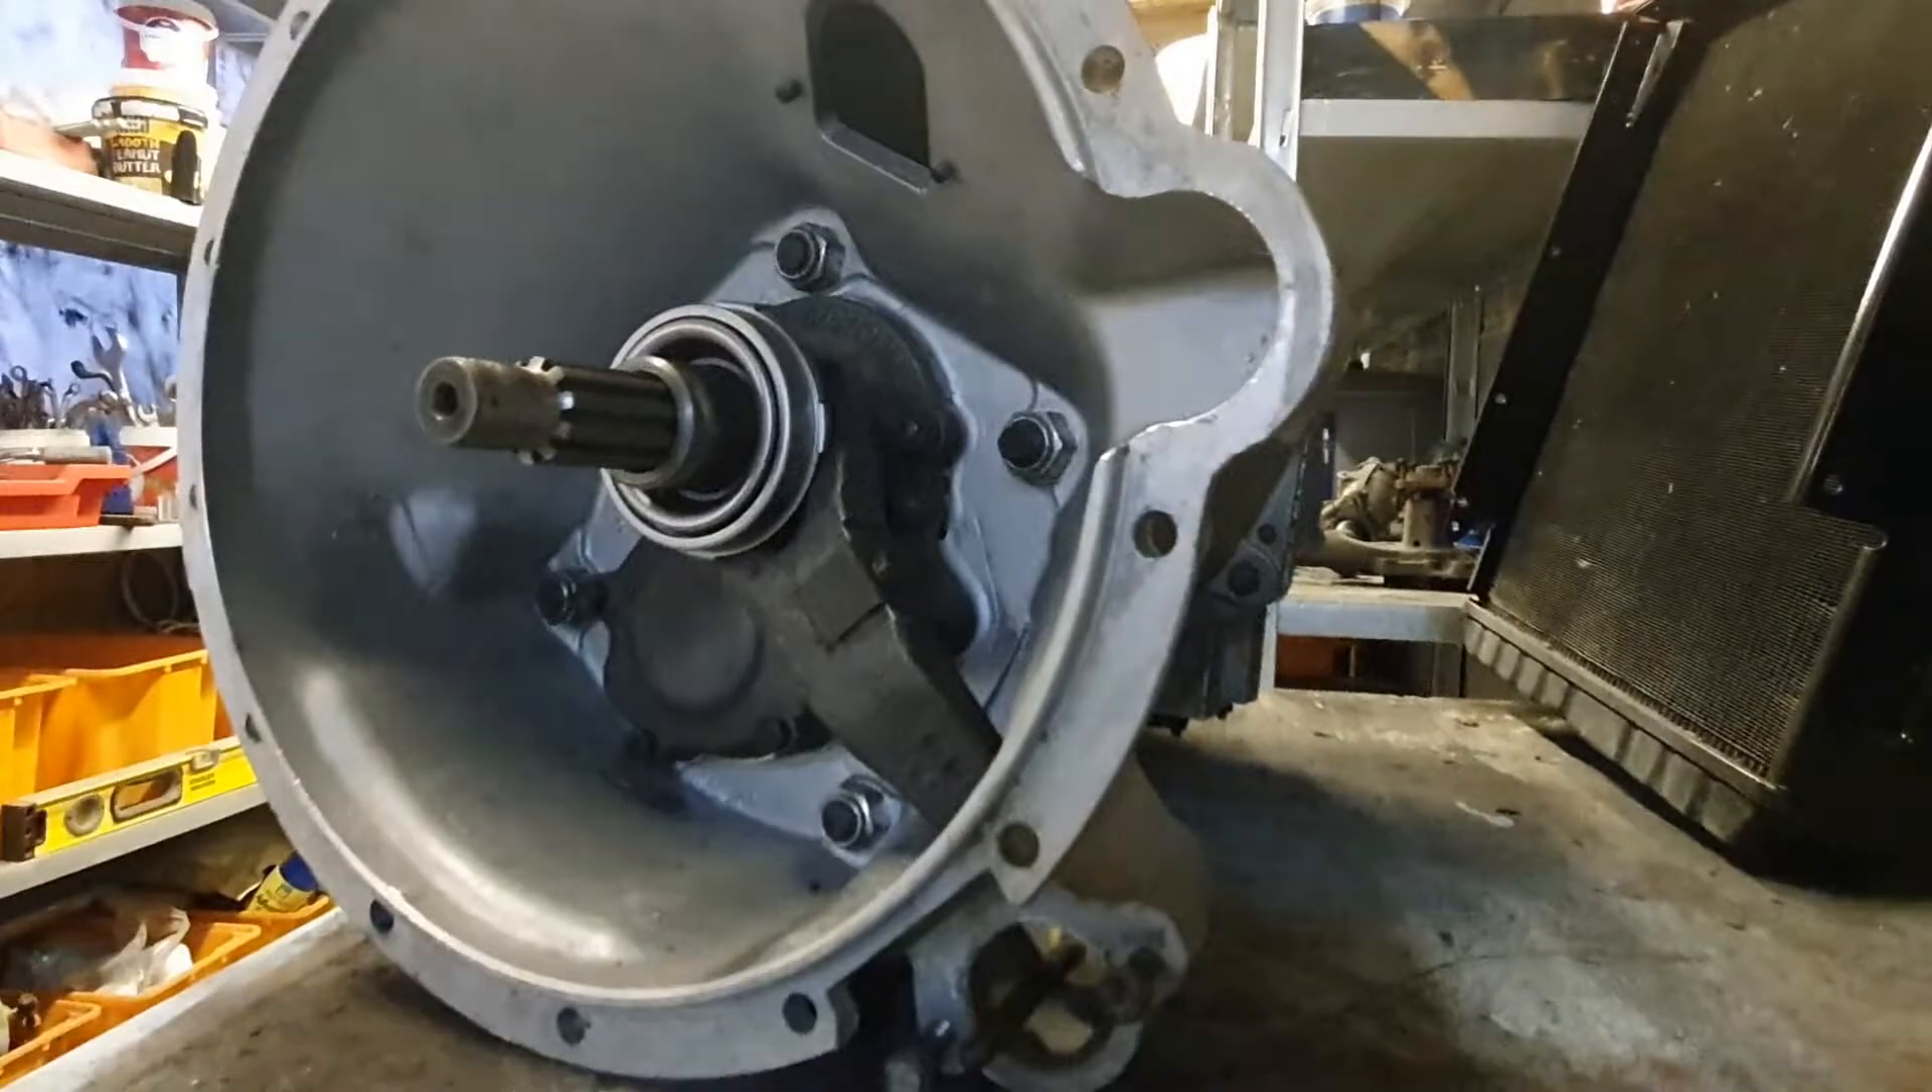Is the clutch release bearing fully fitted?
Yes.